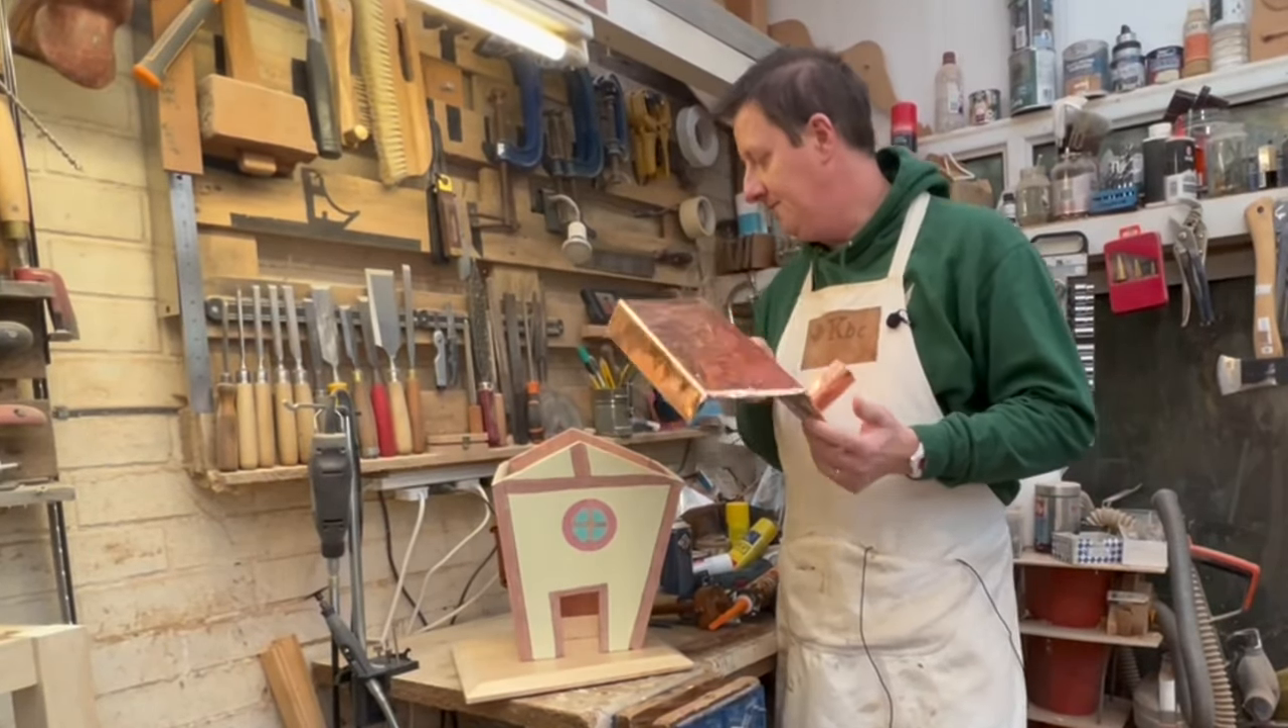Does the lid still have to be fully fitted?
Yes.